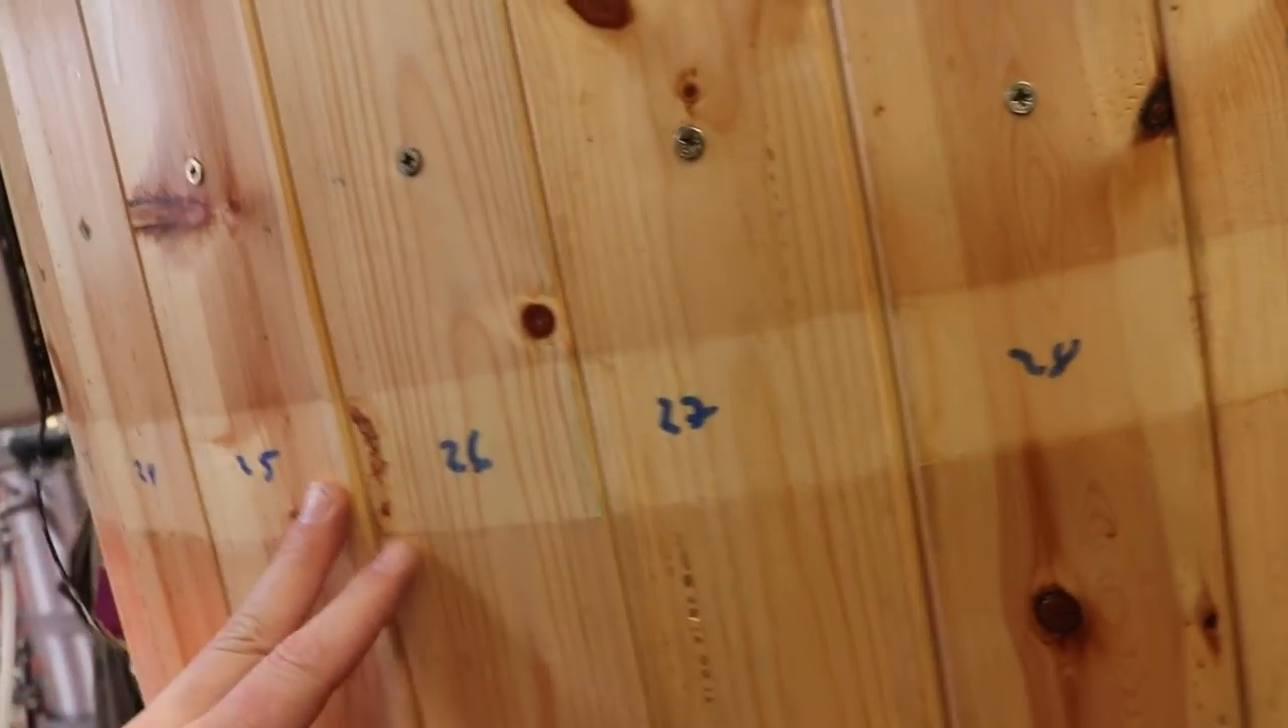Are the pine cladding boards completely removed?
No.